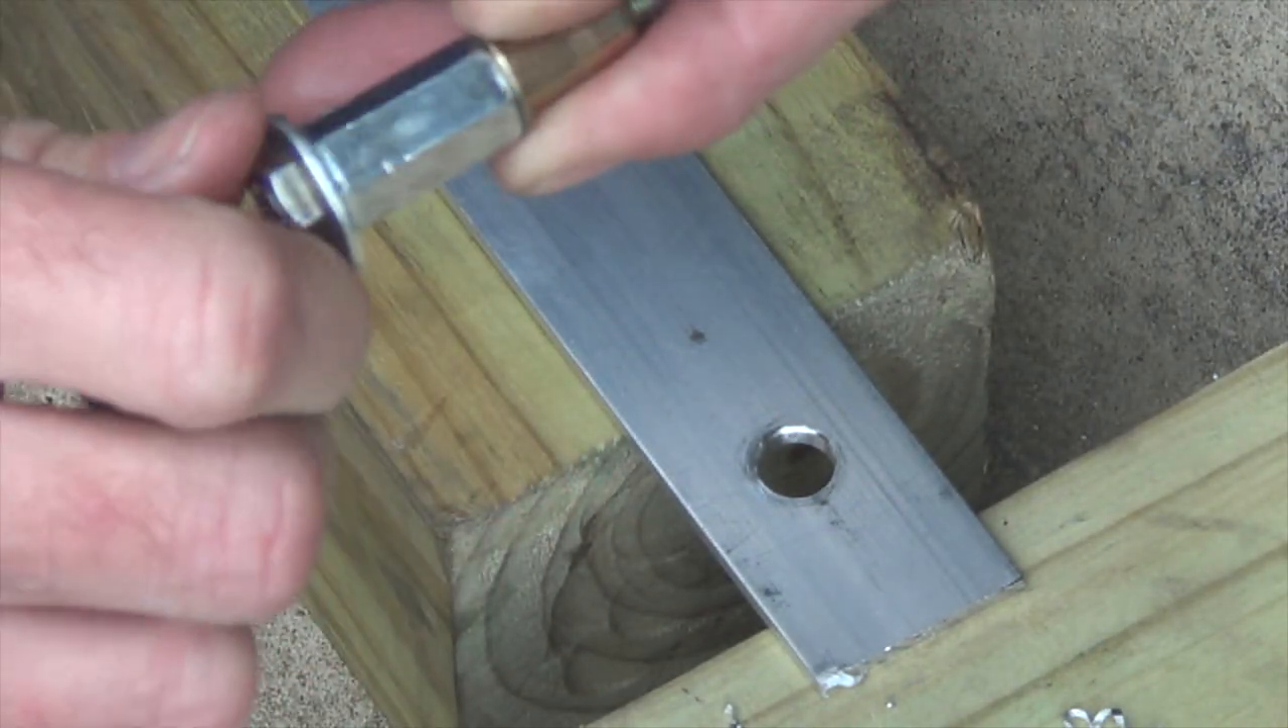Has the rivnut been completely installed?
No.